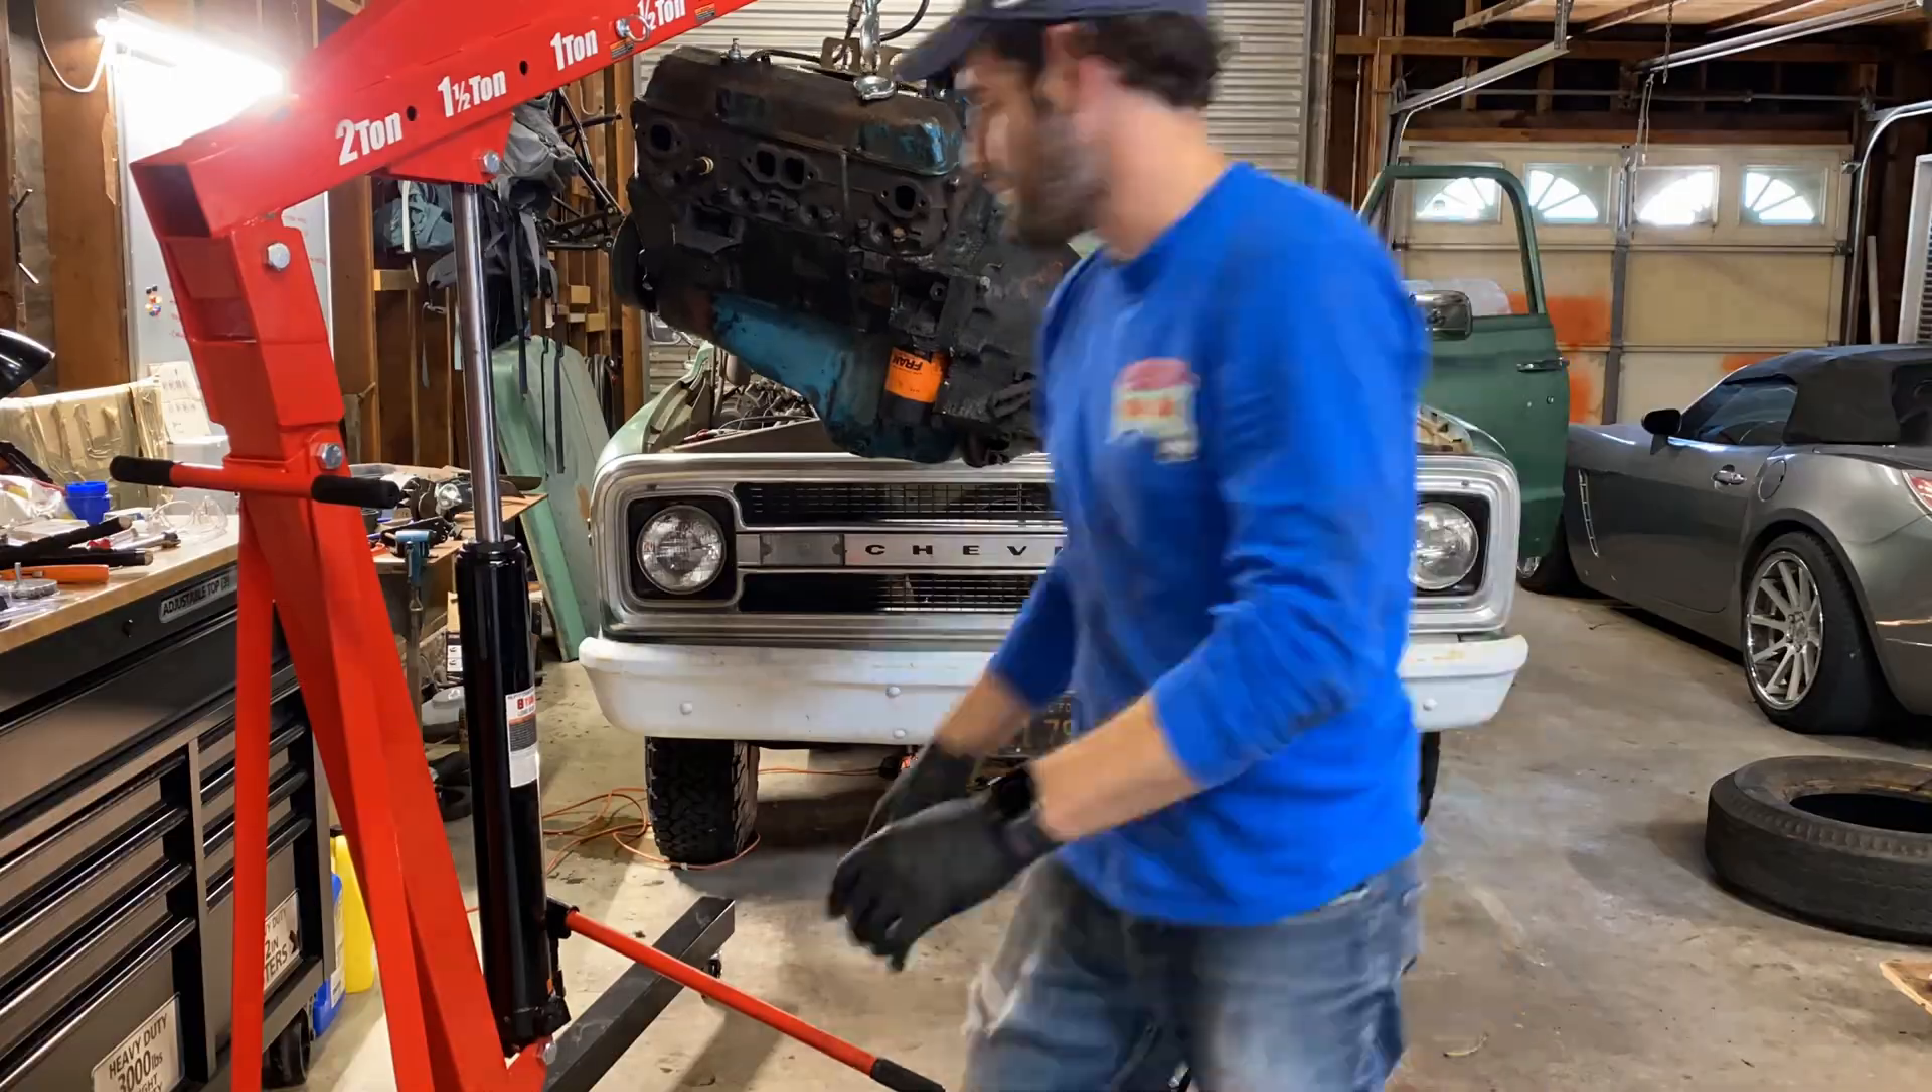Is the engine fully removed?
Yes.